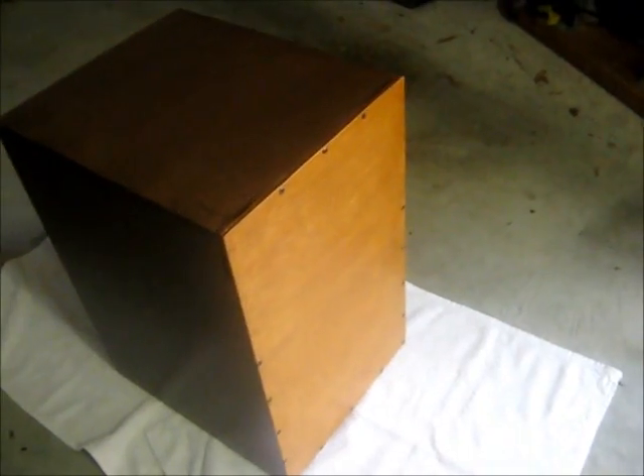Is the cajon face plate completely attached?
Yes.